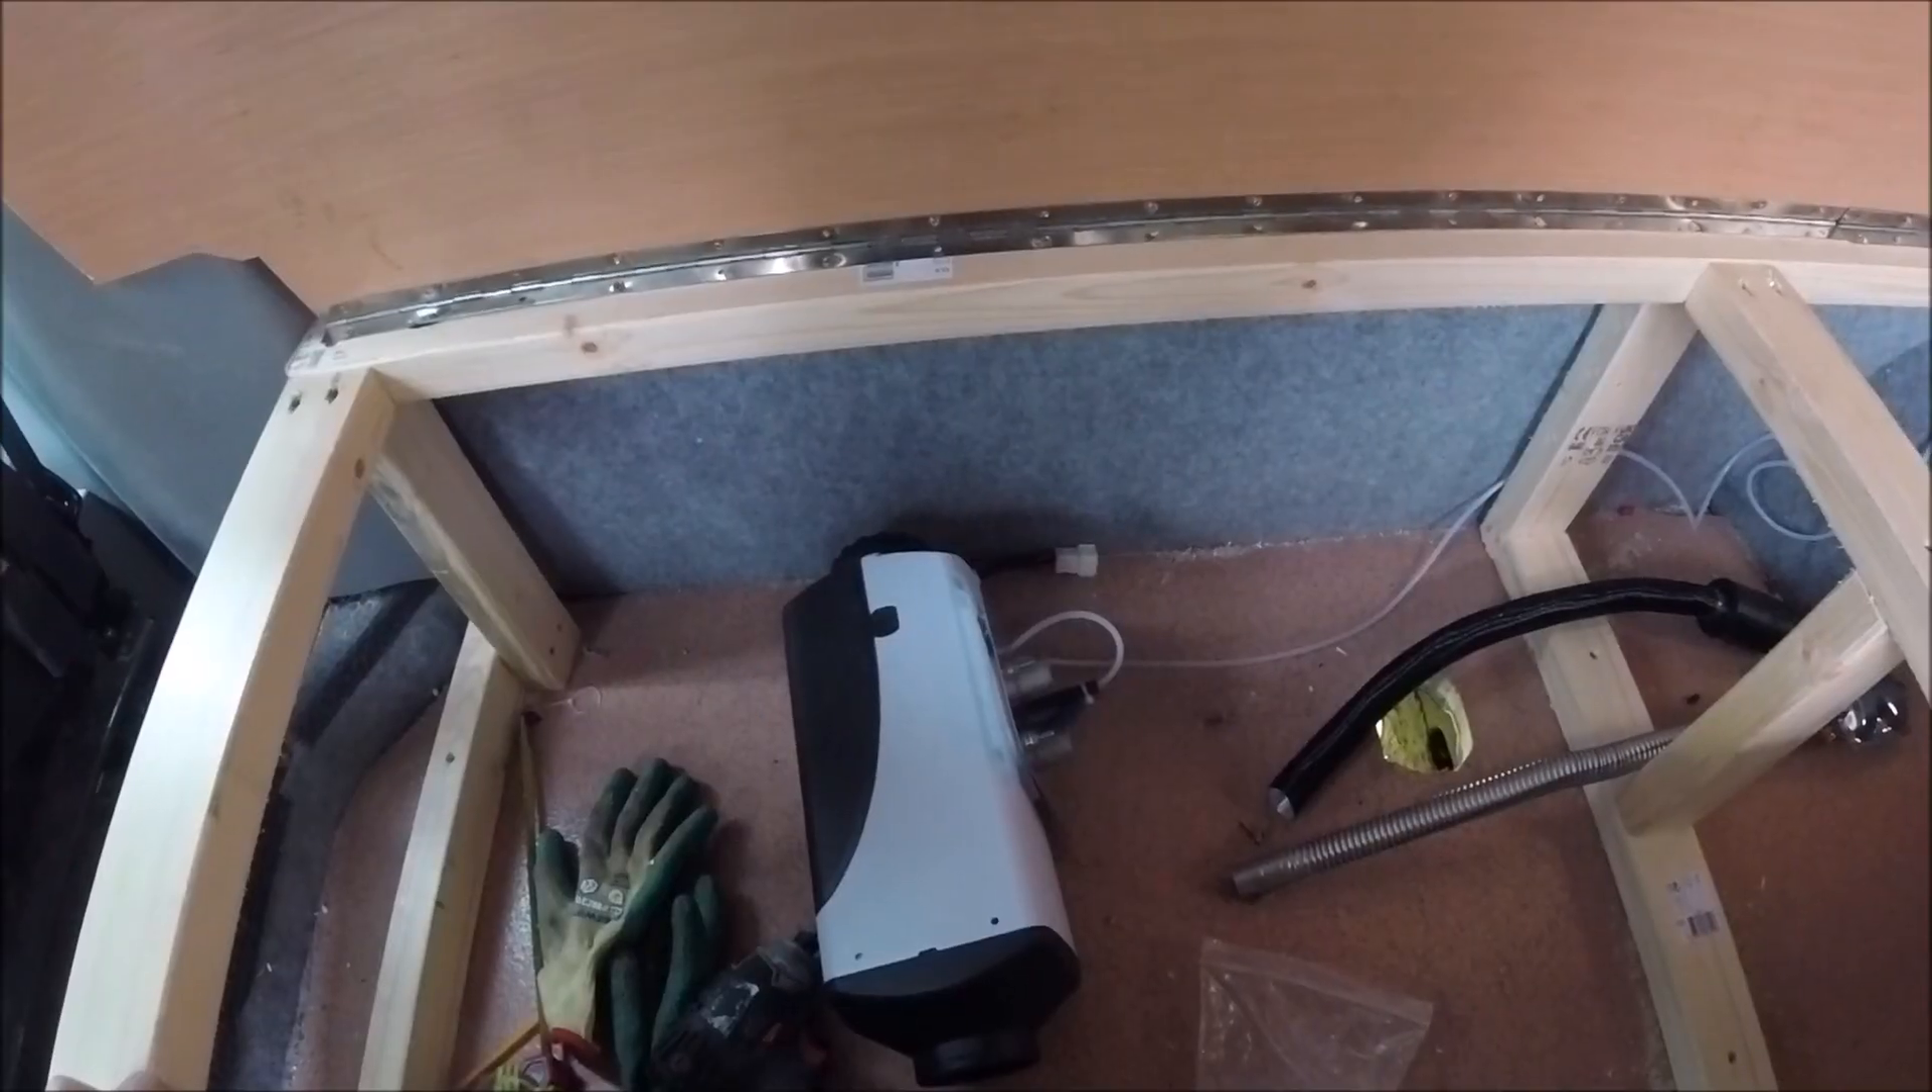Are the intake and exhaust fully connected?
No.